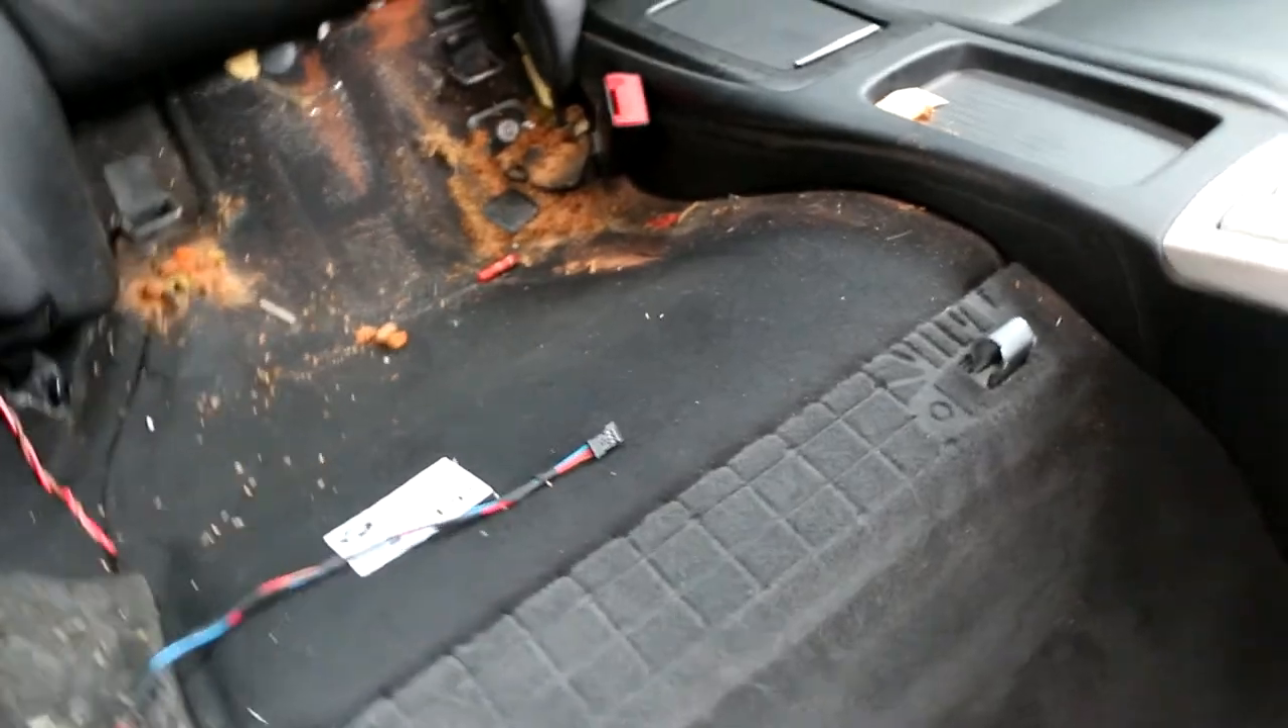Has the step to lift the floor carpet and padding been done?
No.